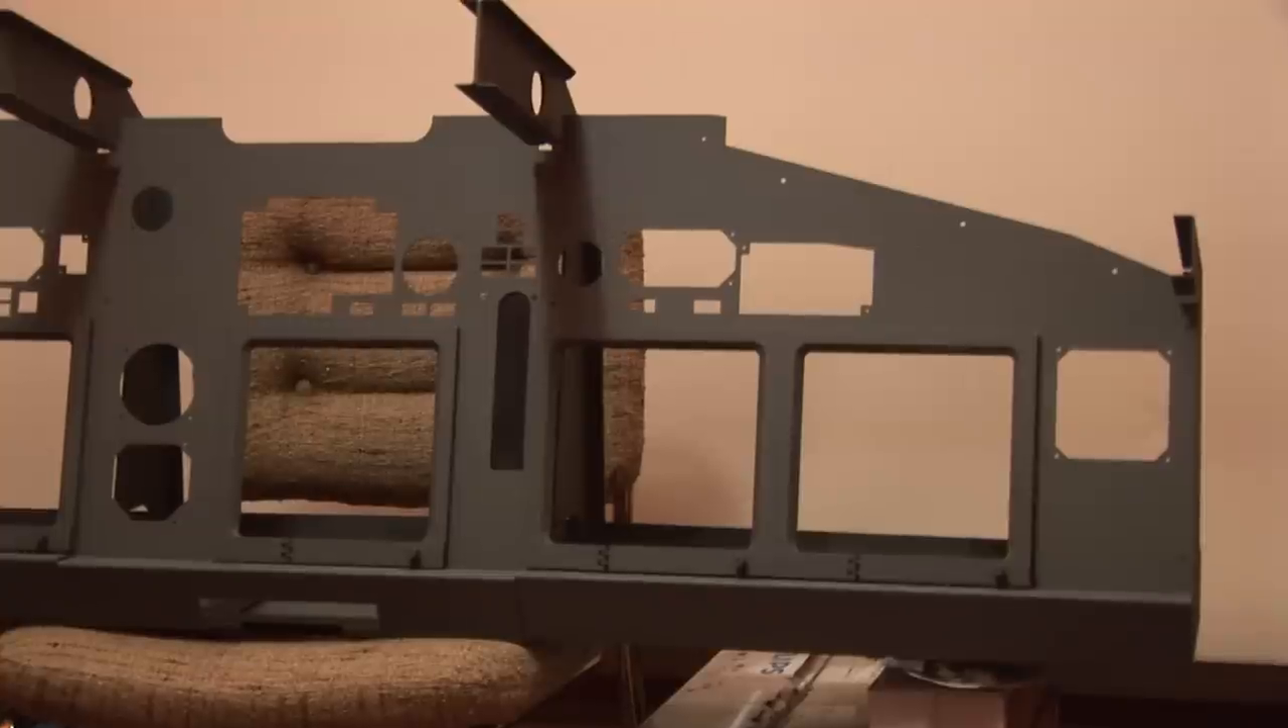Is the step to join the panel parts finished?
Yes.